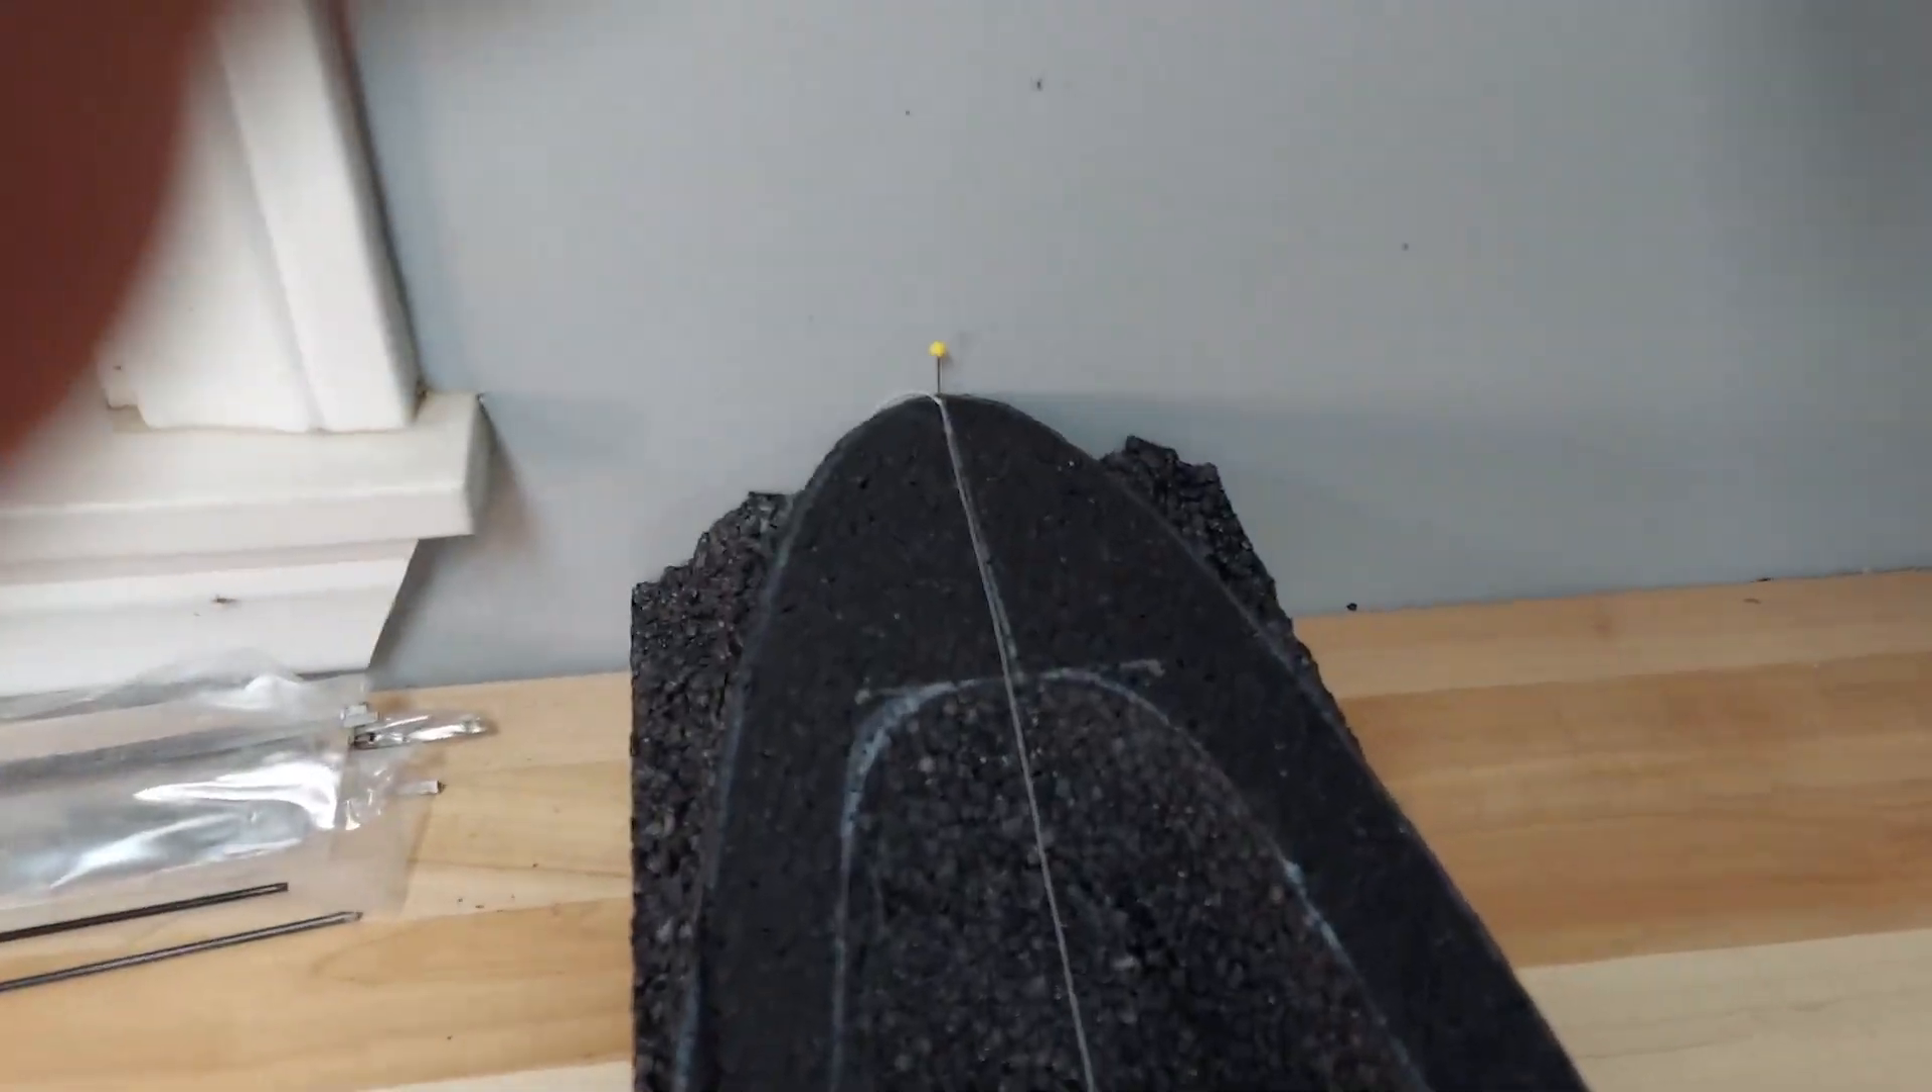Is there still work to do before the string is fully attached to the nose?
No.